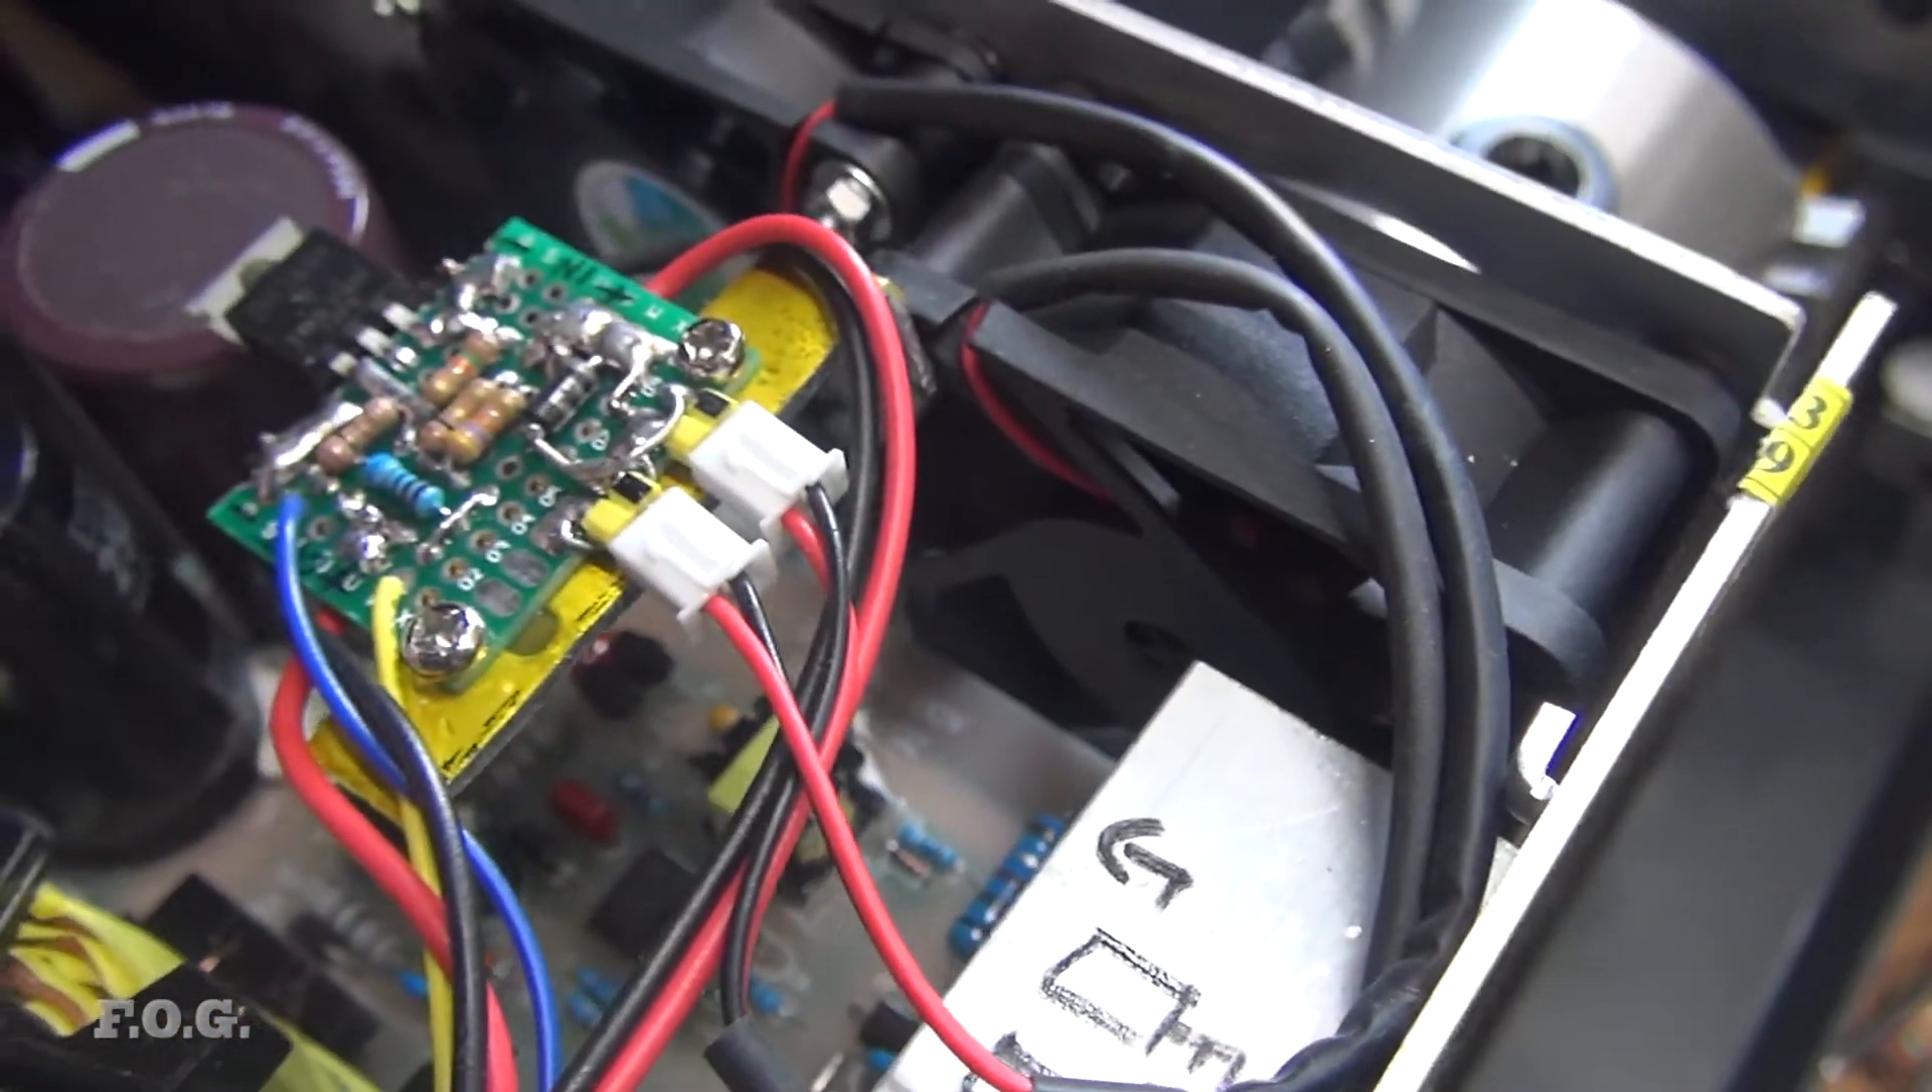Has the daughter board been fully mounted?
Yes.